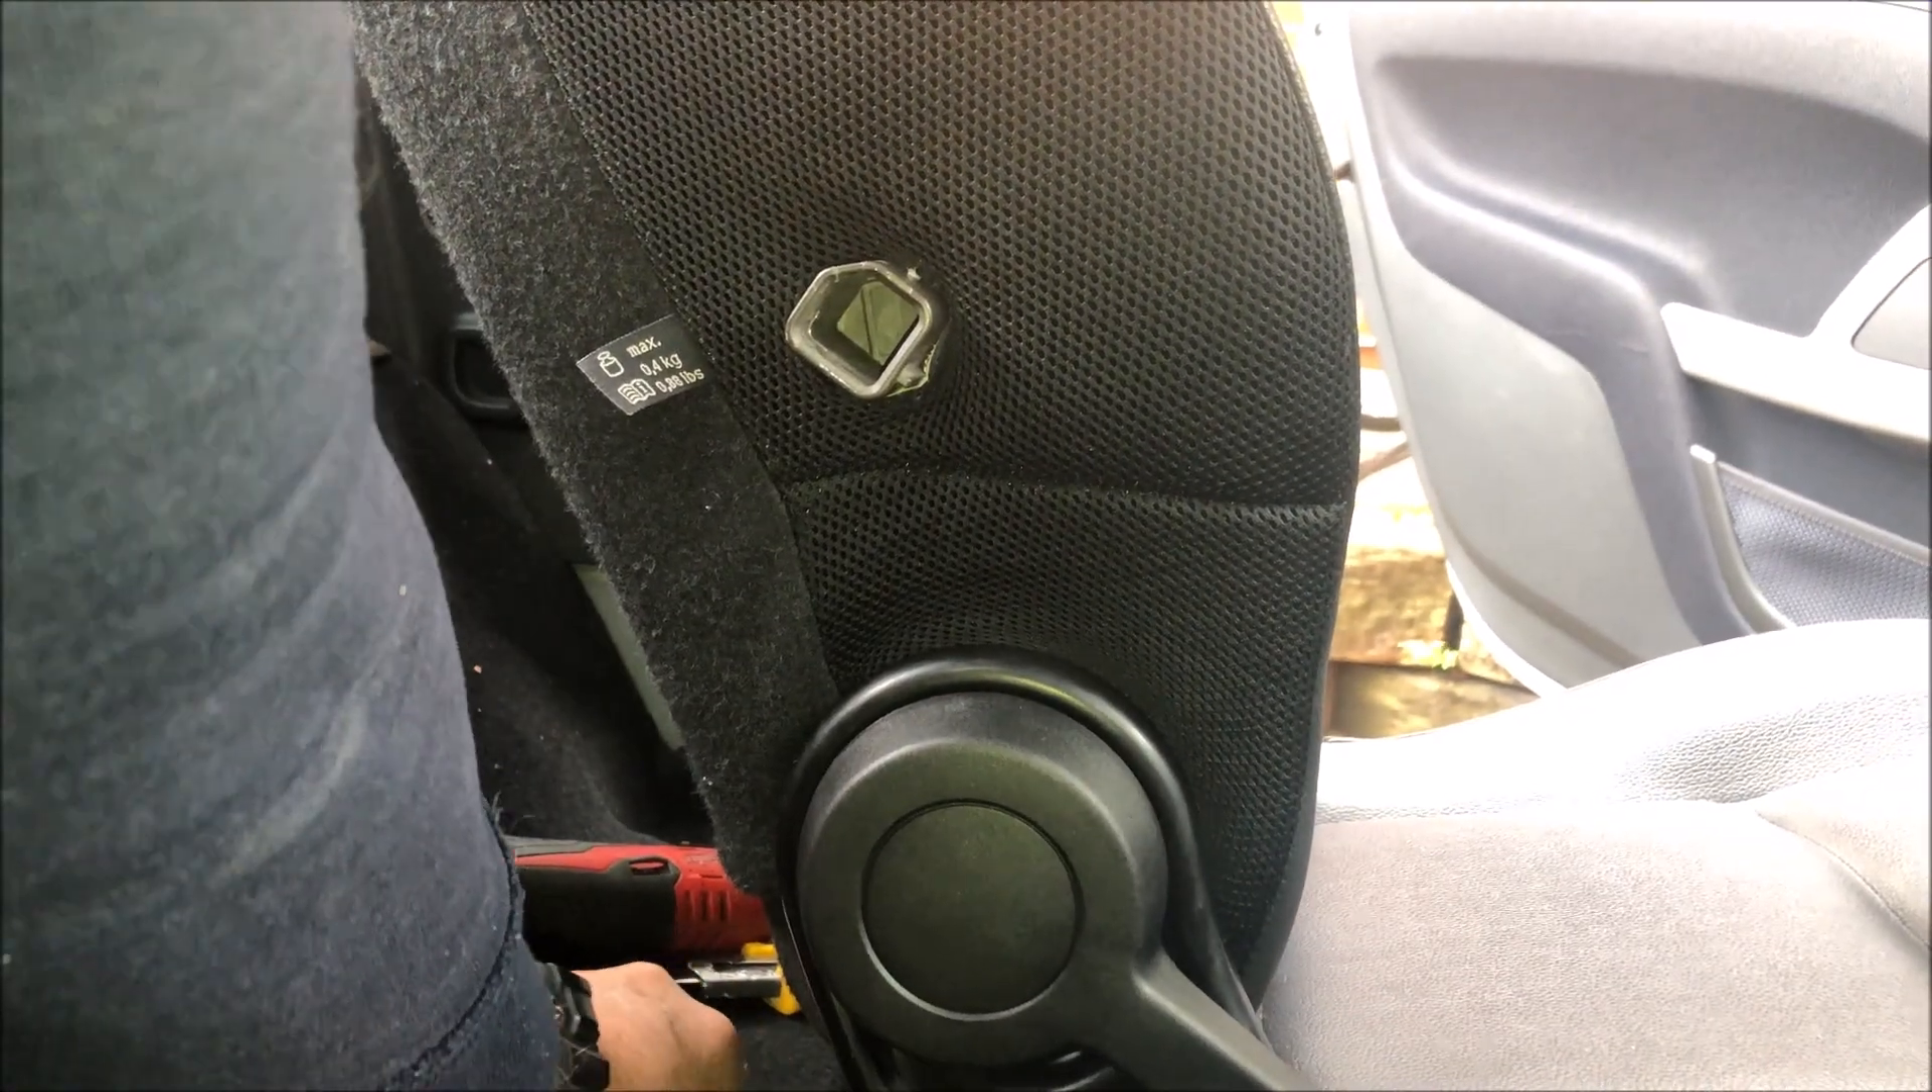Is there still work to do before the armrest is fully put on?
Yes.